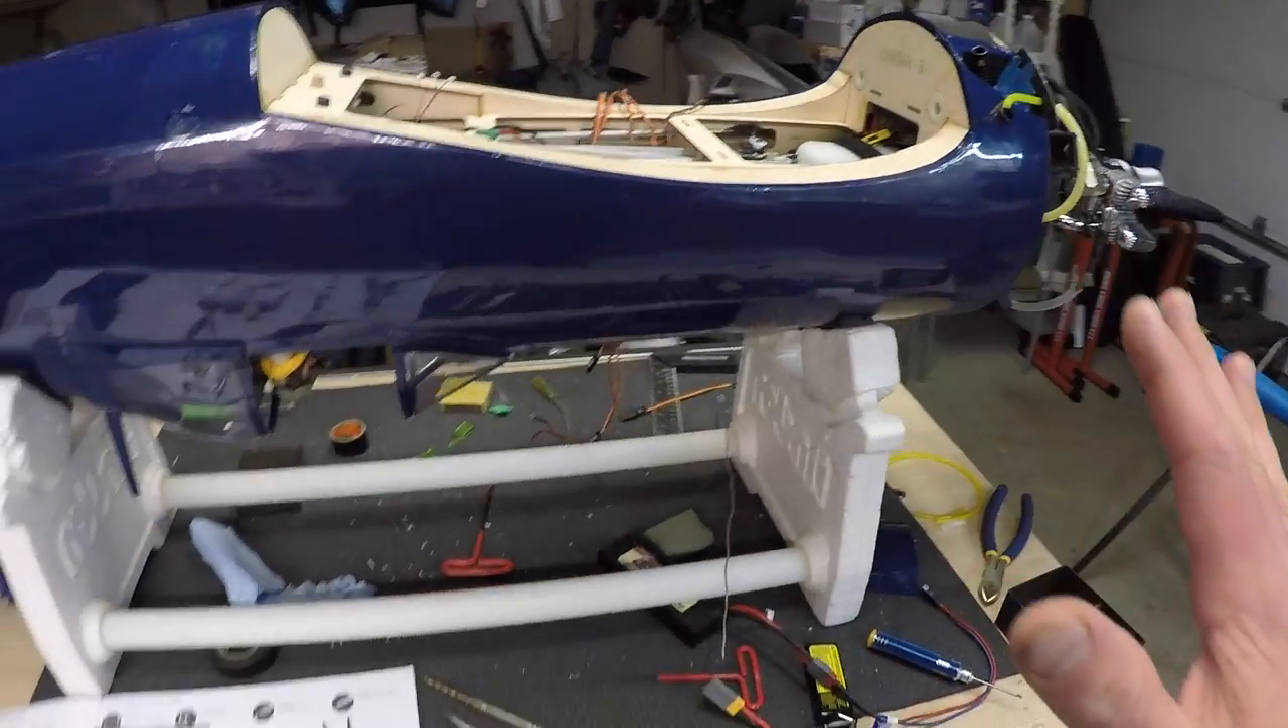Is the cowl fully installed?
No.